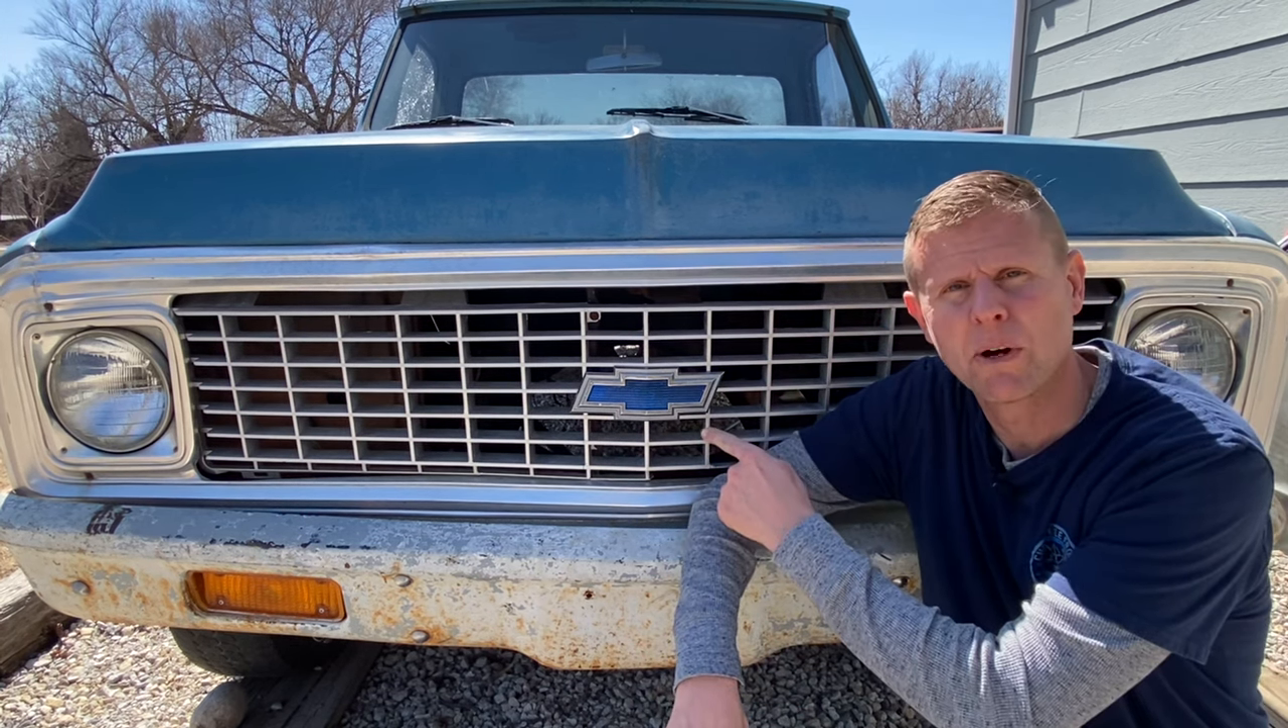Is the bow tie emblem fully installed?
Yes.